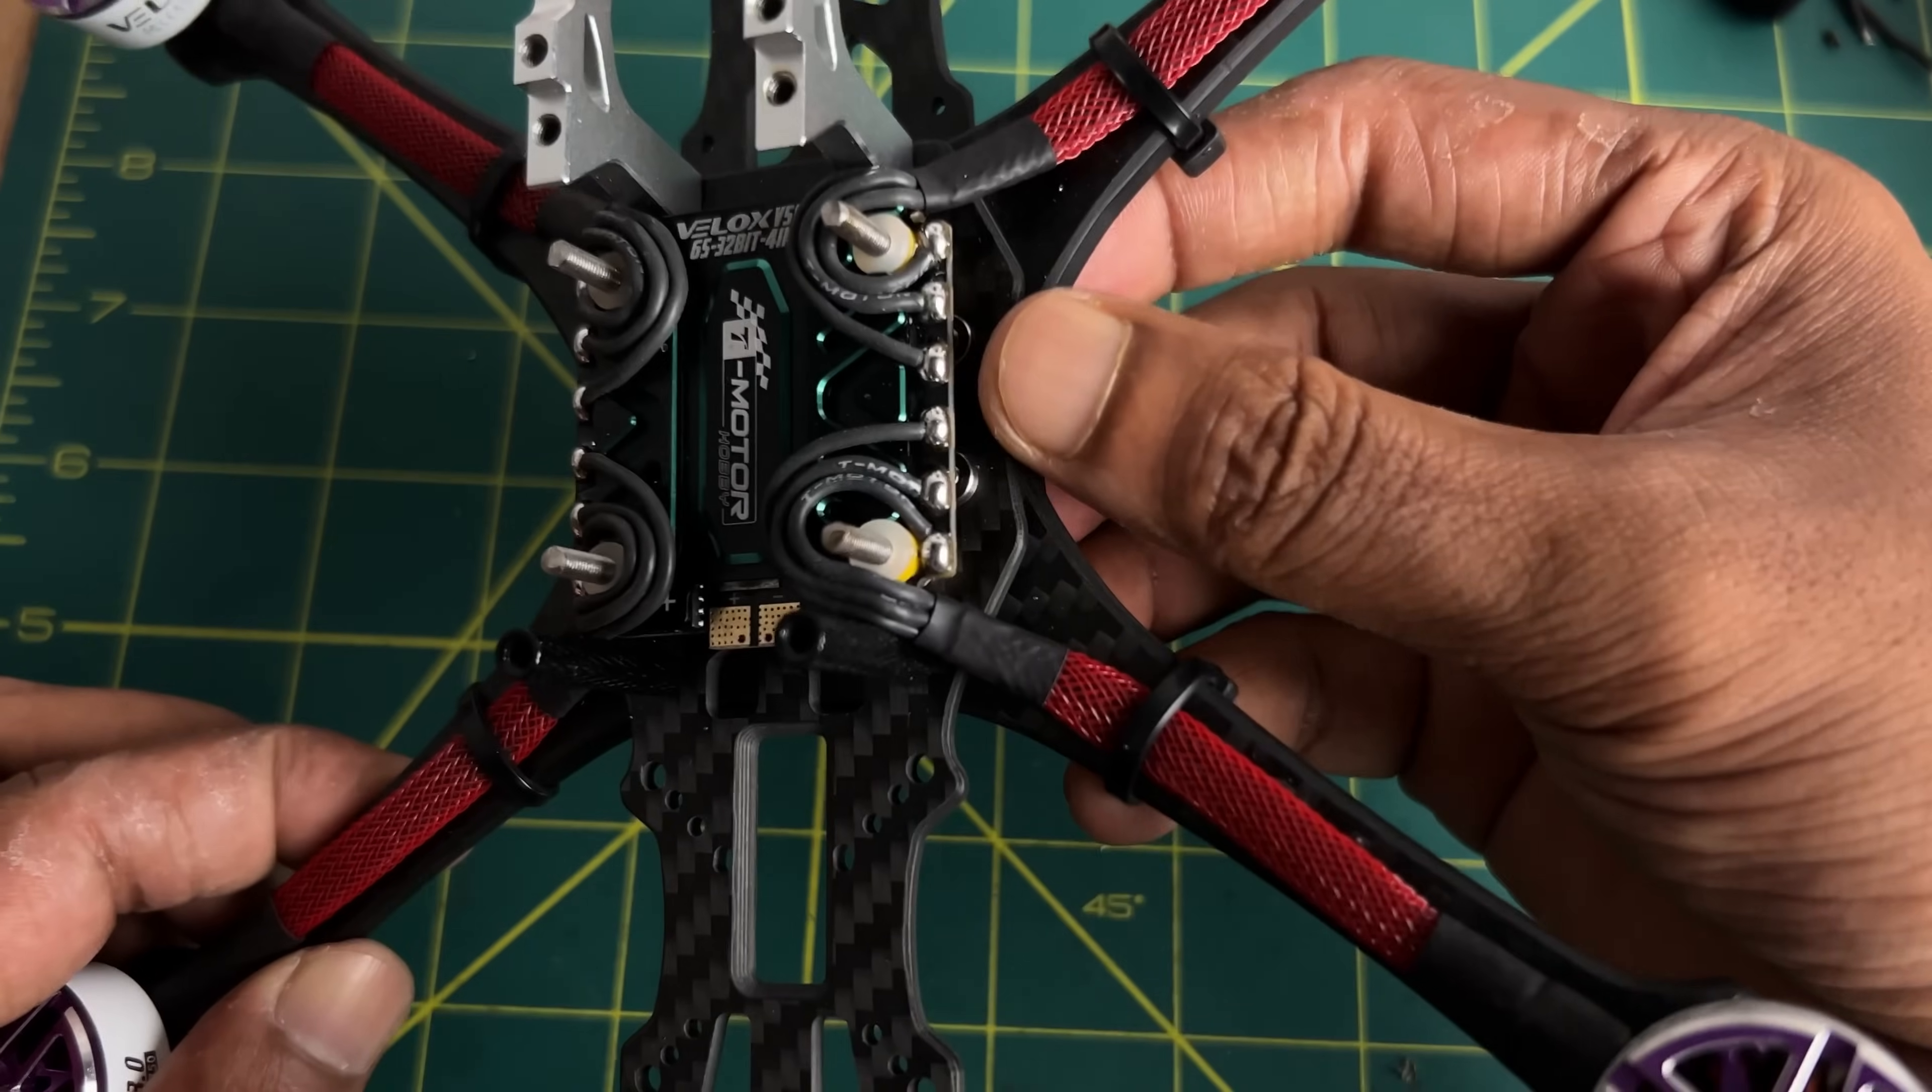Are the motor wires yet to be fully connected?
No.